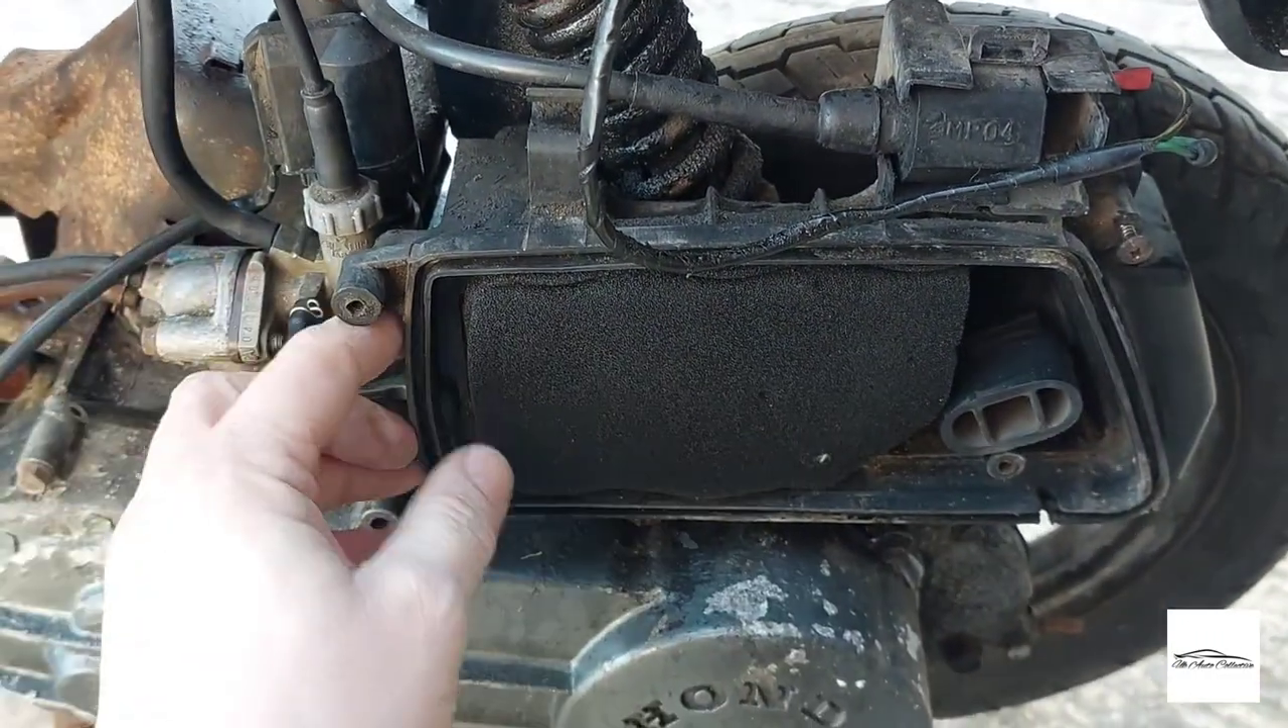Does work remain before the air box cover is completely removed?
No.